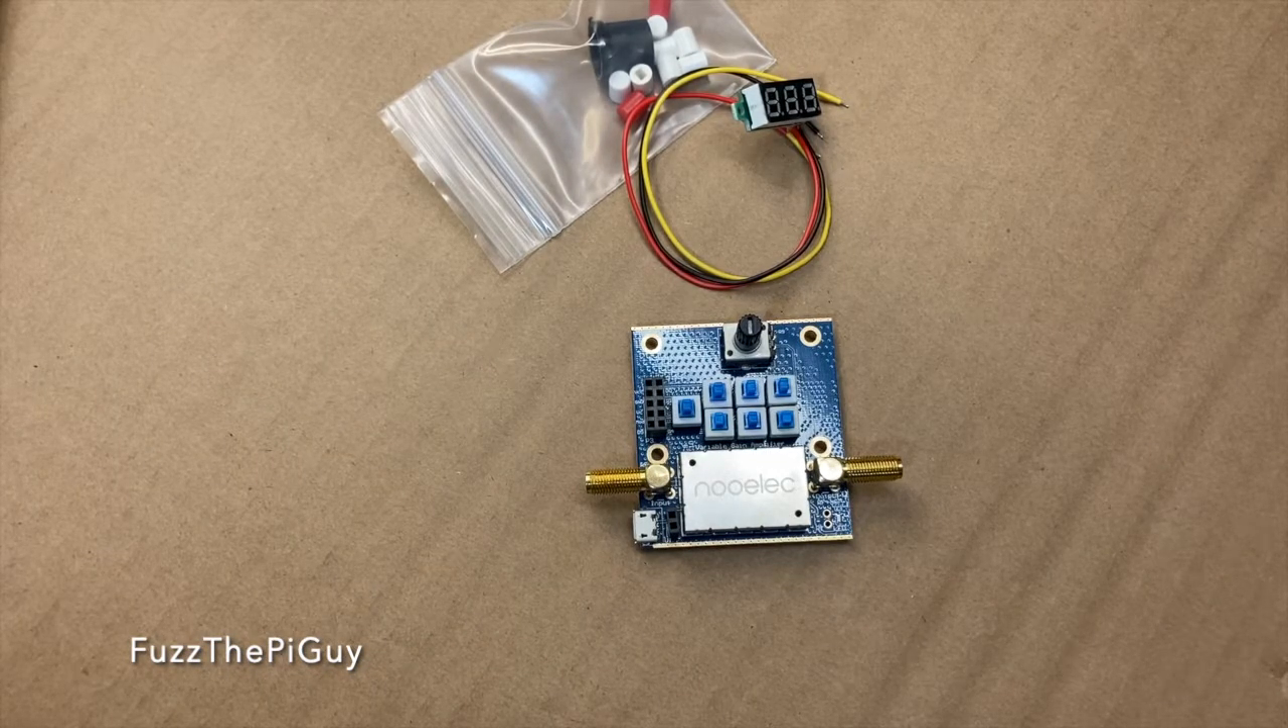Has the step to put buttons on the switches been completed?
No.